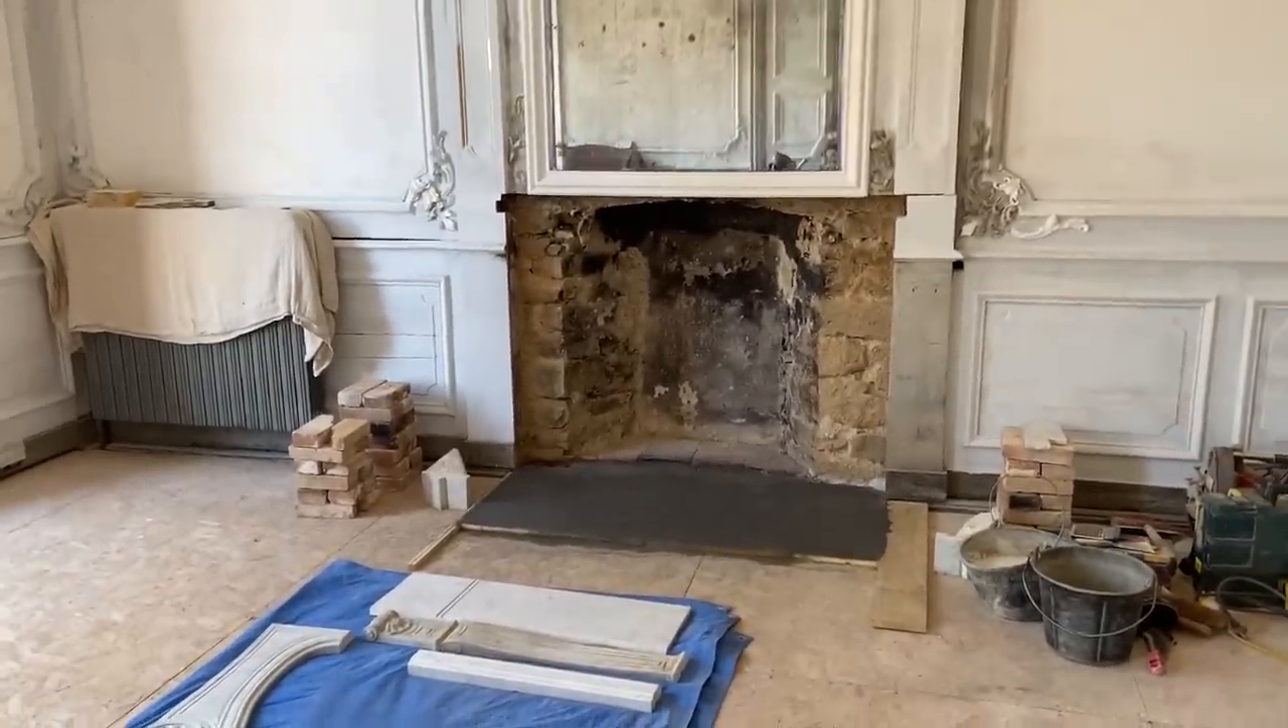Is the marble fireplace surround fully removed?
Yes.